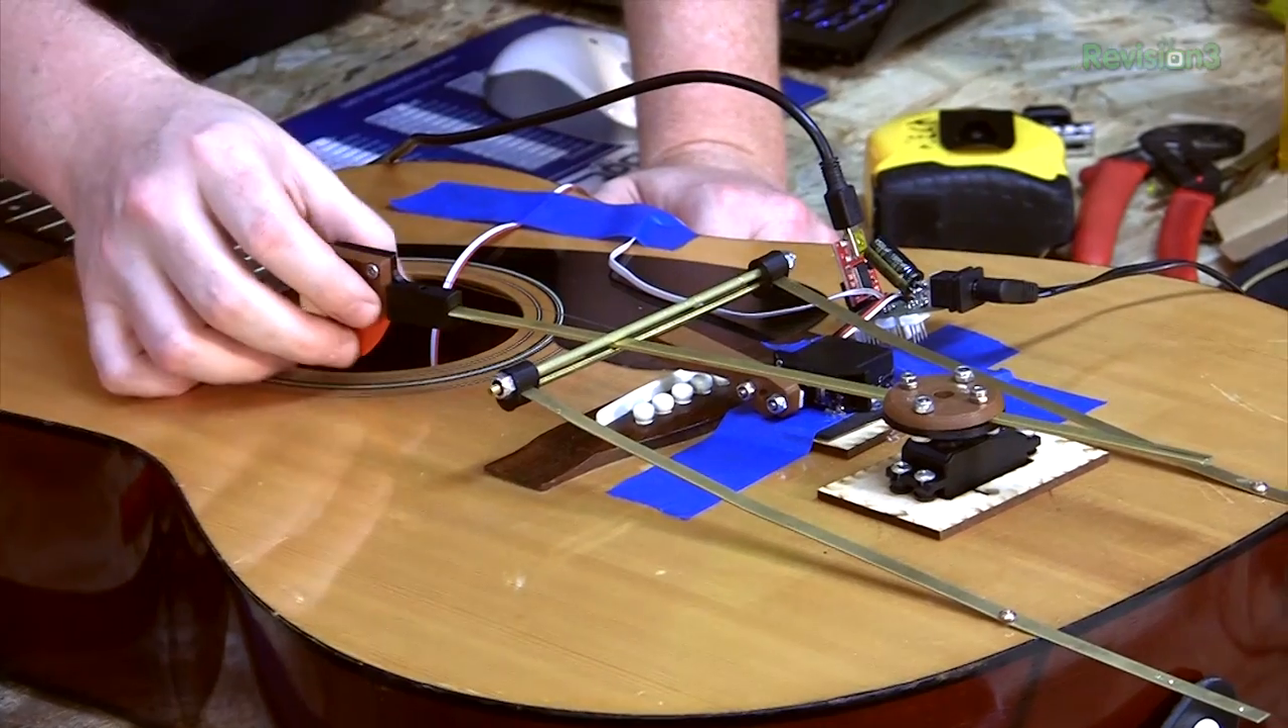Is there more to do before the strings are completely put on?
Yes.